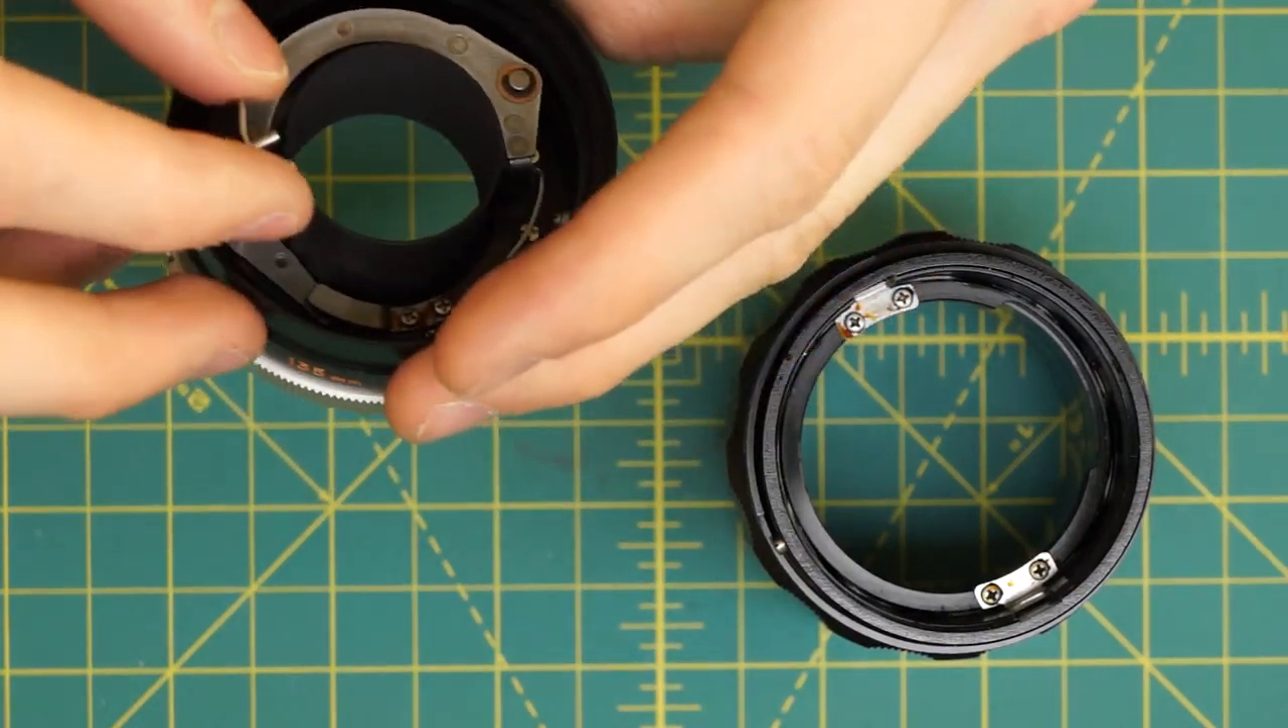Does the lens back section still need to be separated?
No.